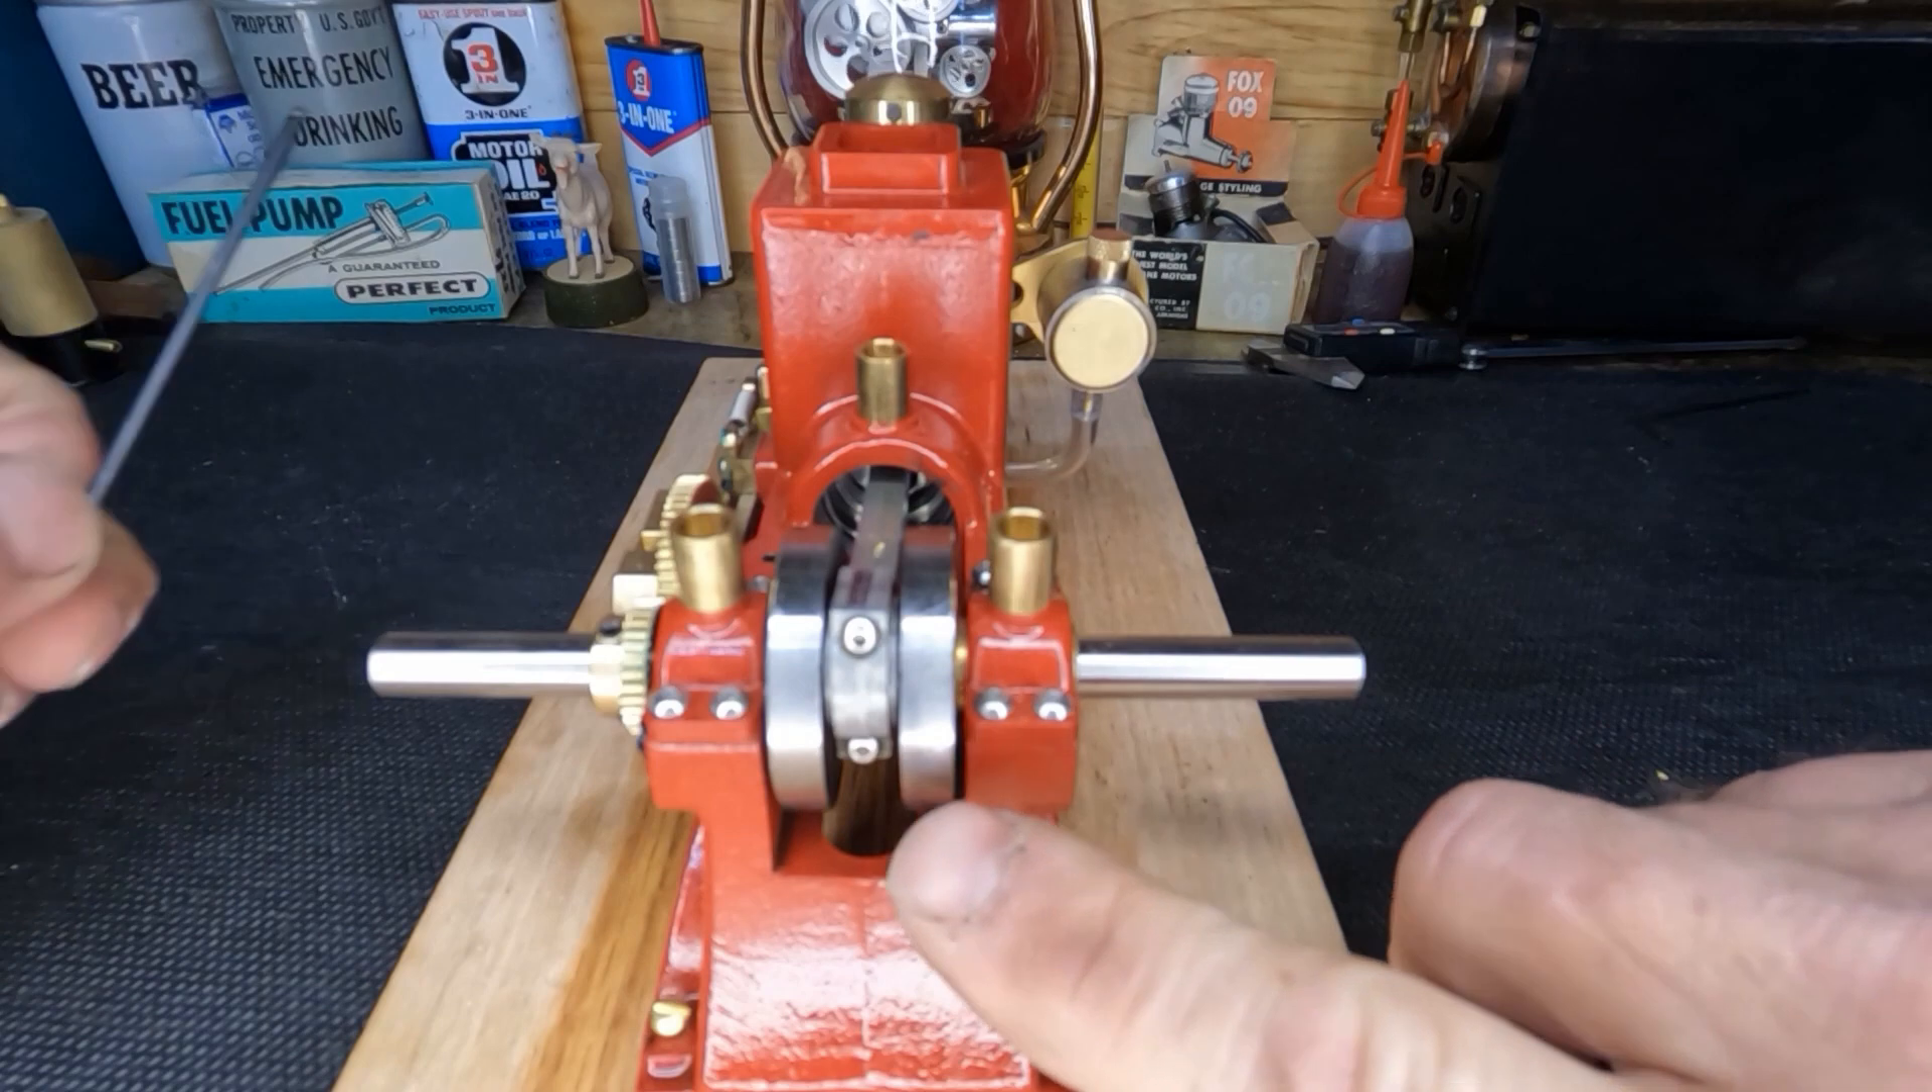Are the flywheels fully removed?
Yes.